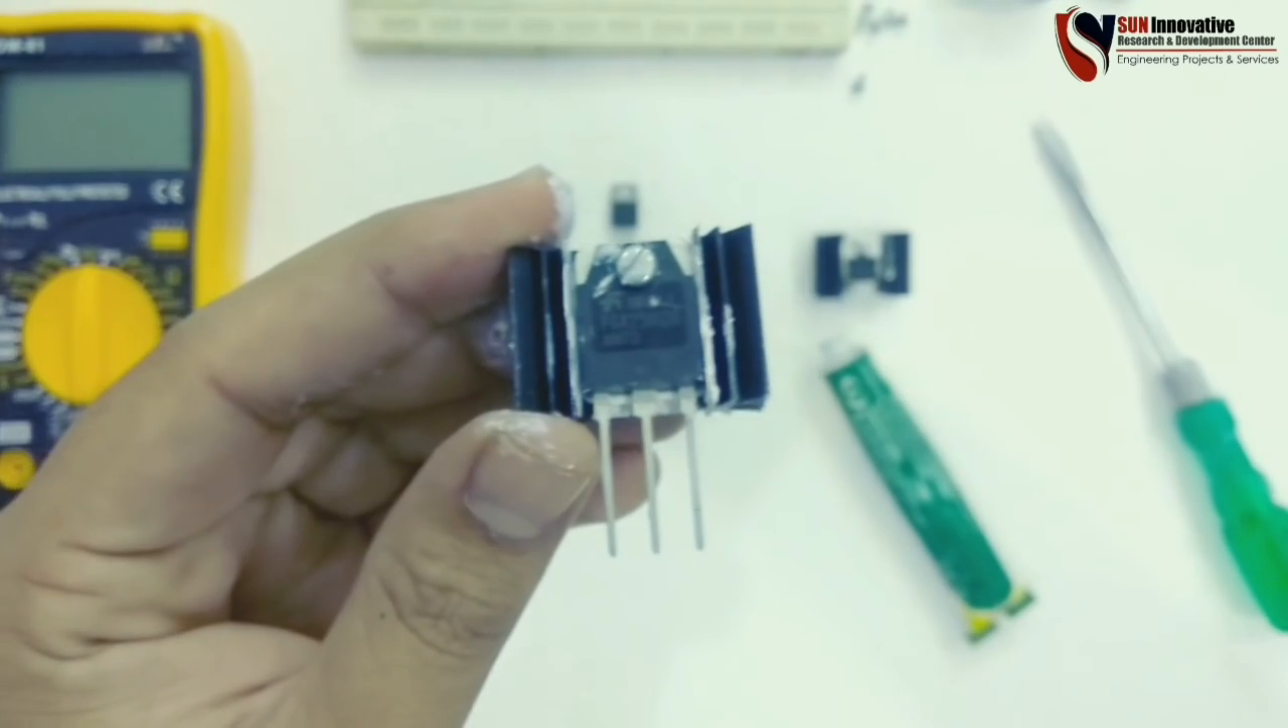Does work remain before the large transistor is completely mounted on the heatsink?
No.